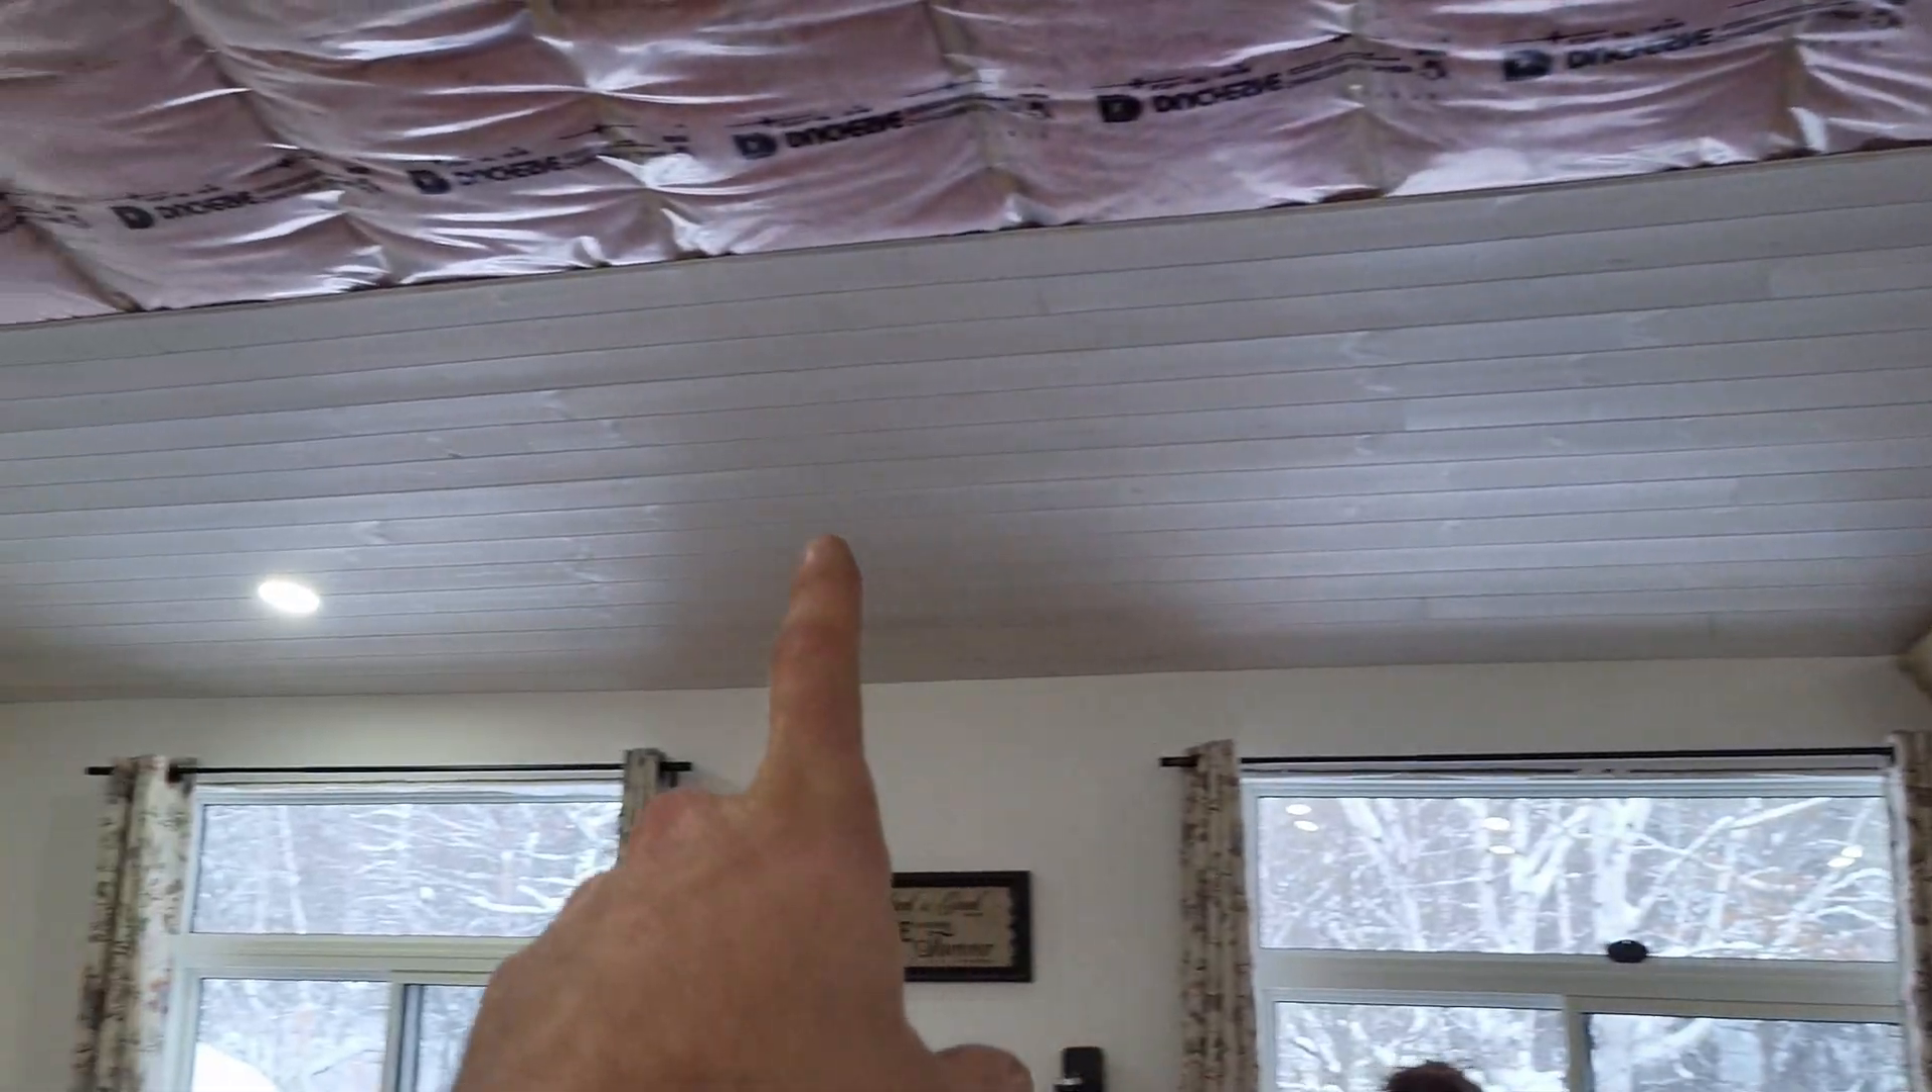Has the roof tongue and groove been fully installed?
No.